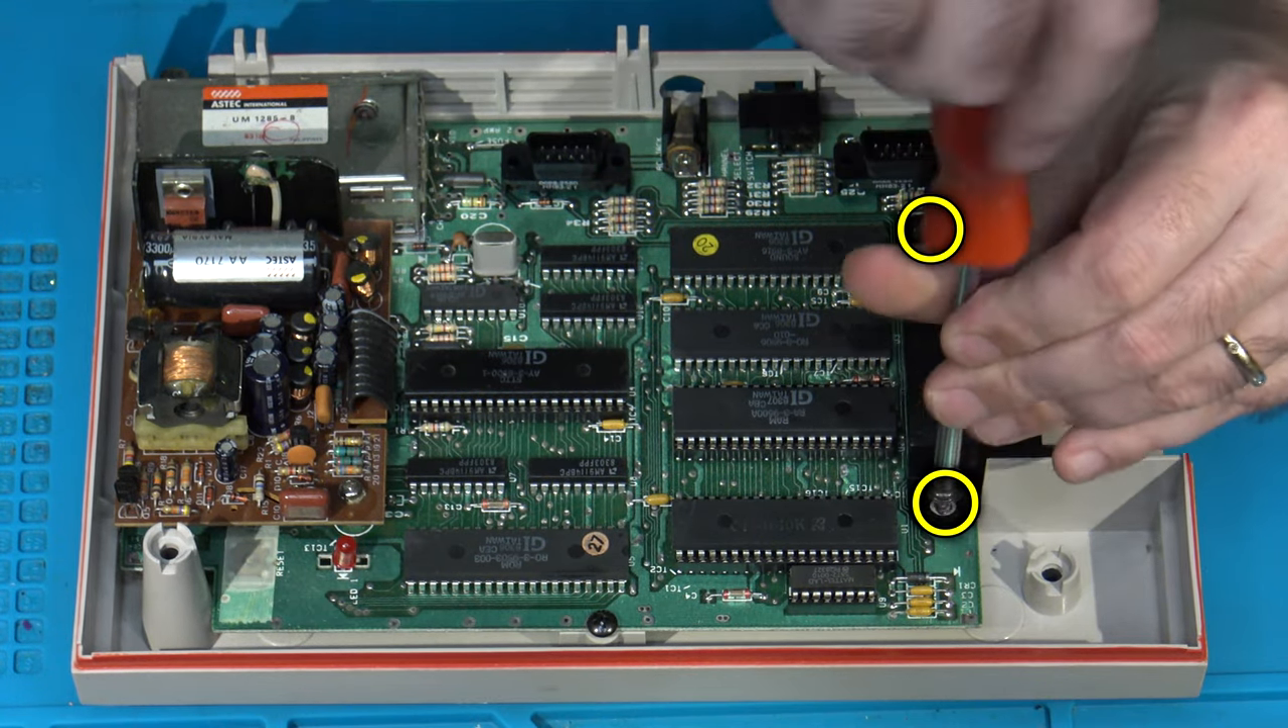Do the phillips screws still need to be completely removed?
Yes.